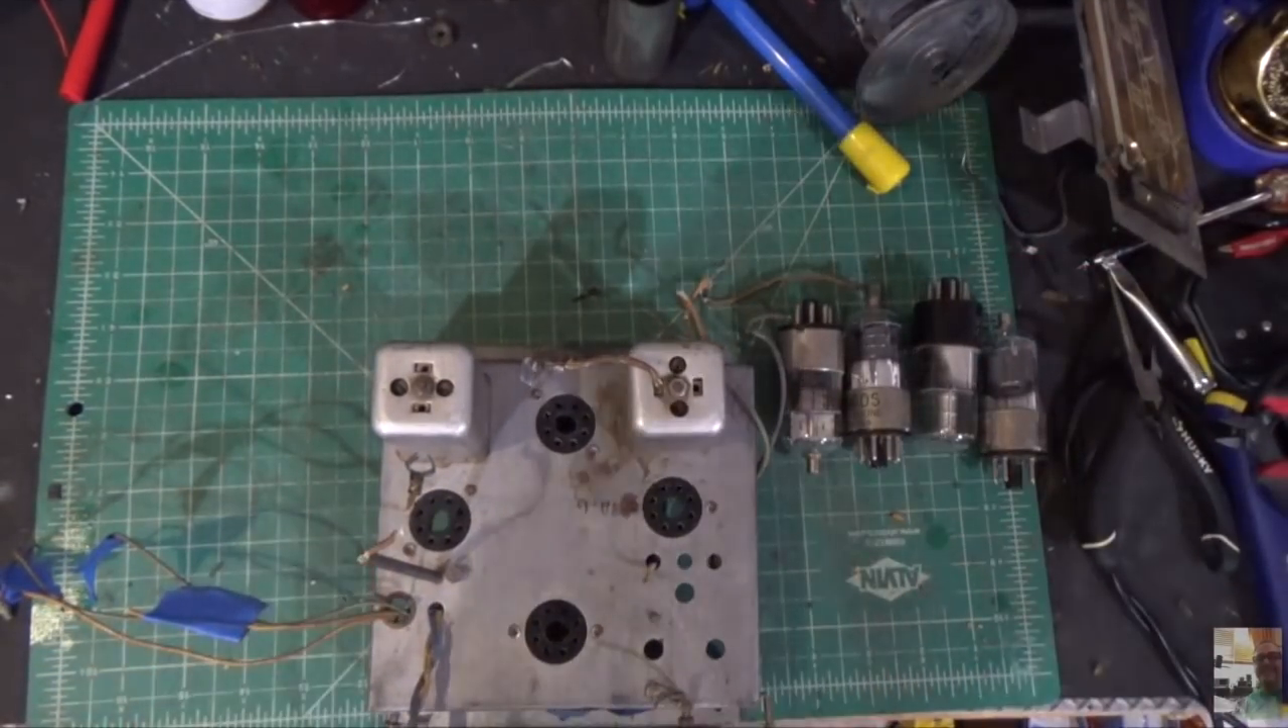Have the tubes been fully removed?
Yes.